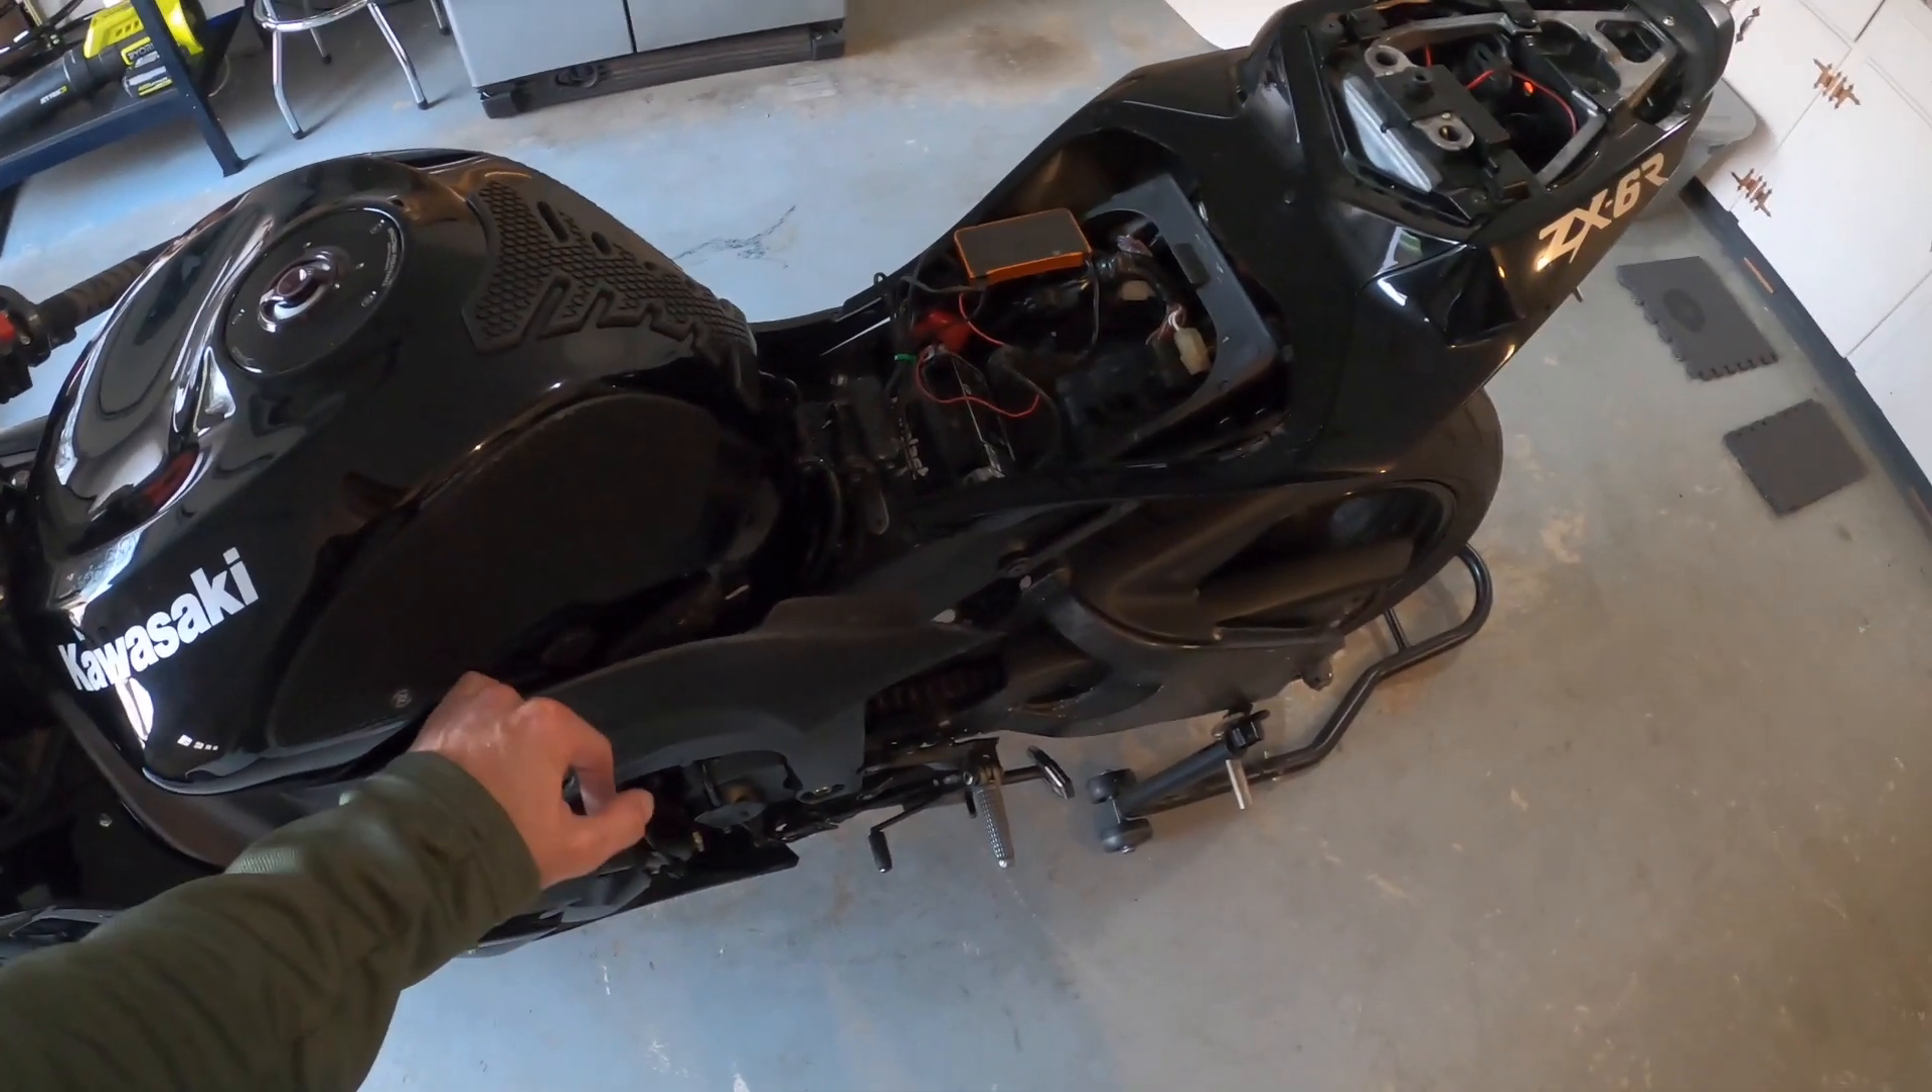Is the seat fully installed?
No.